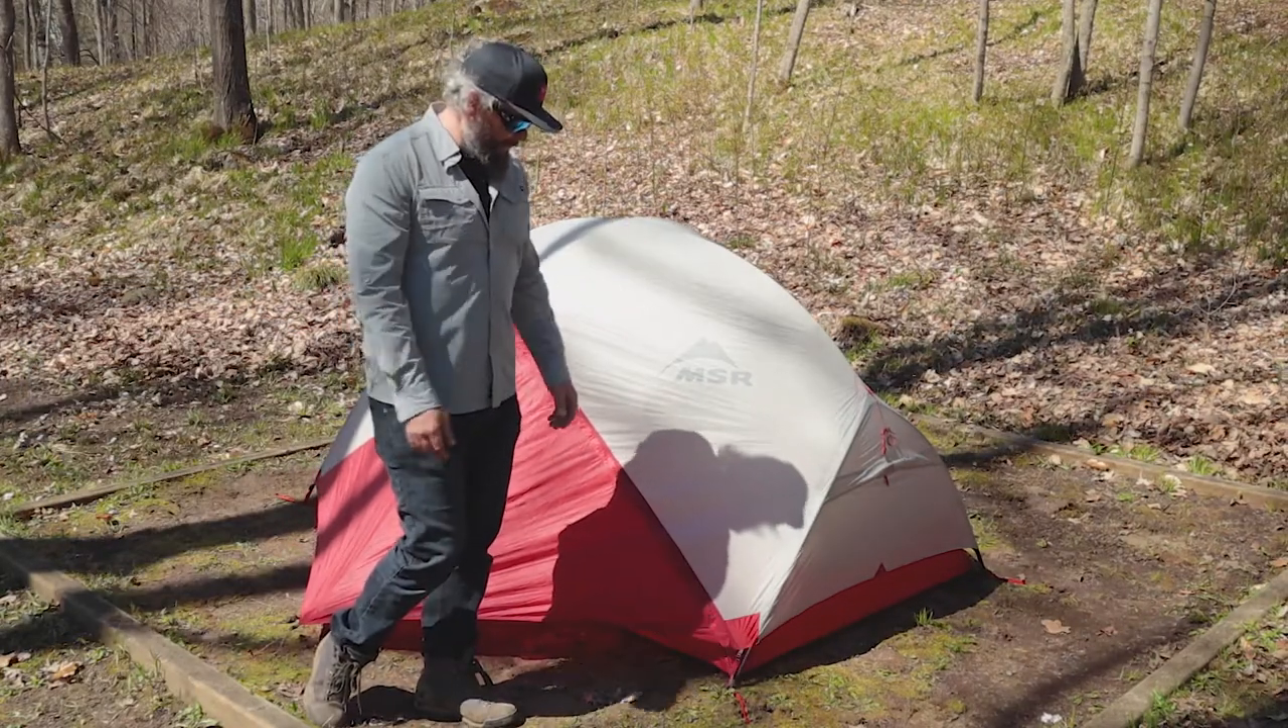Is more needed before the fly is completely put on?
No.